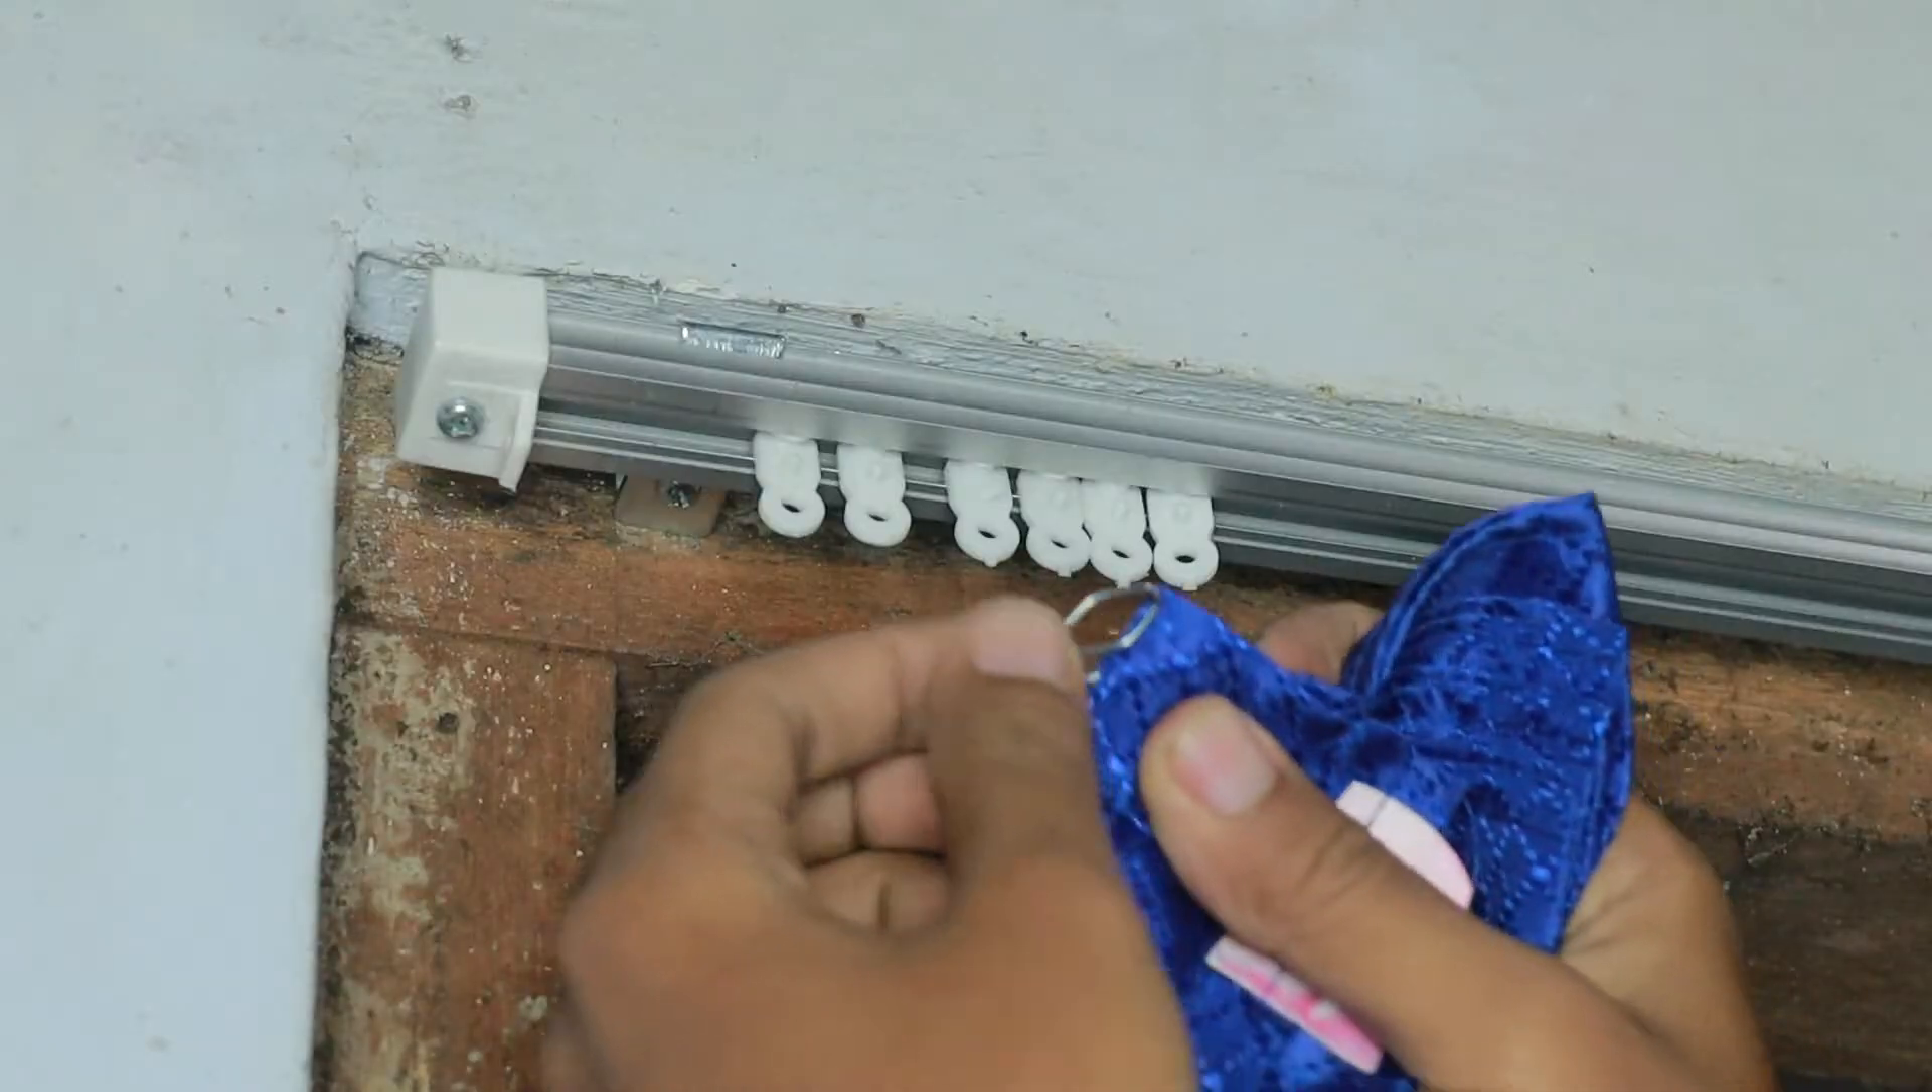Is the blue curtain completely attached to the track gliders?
No.